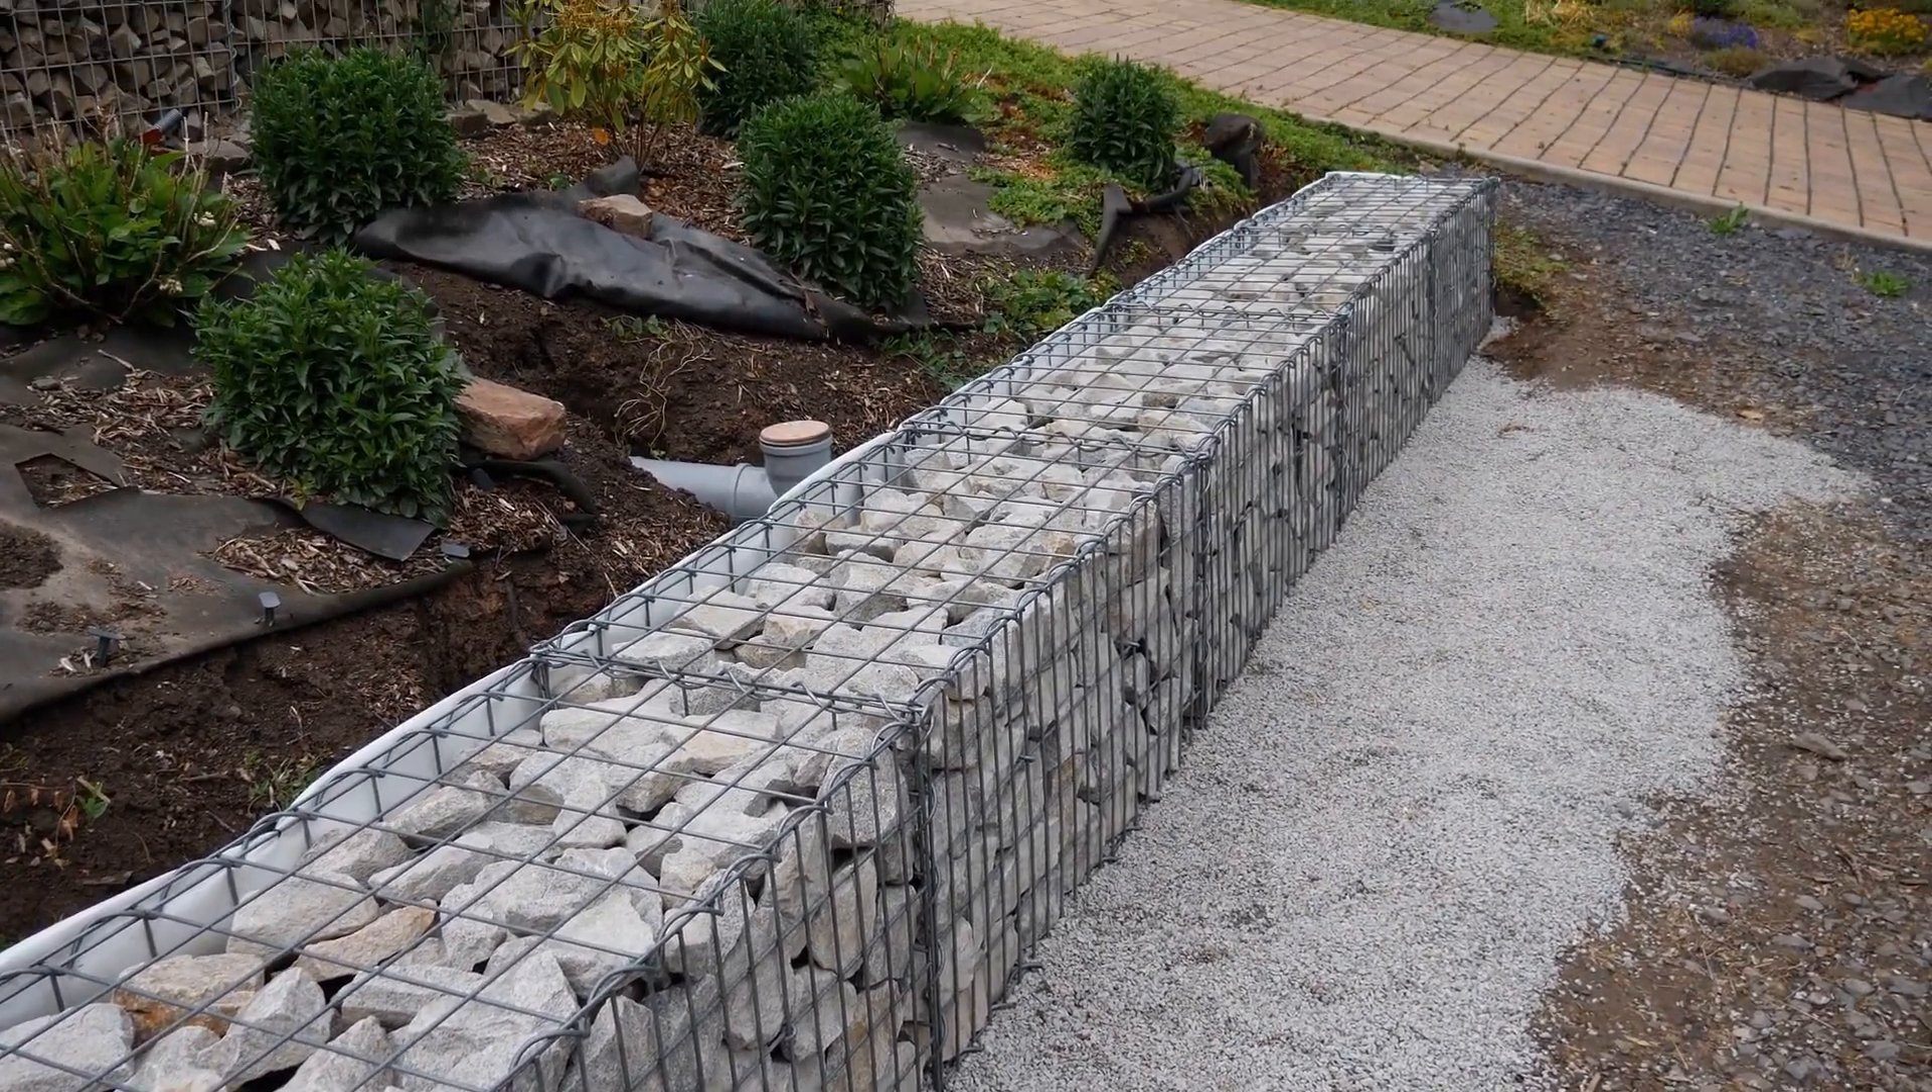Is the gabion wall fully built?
Yes.